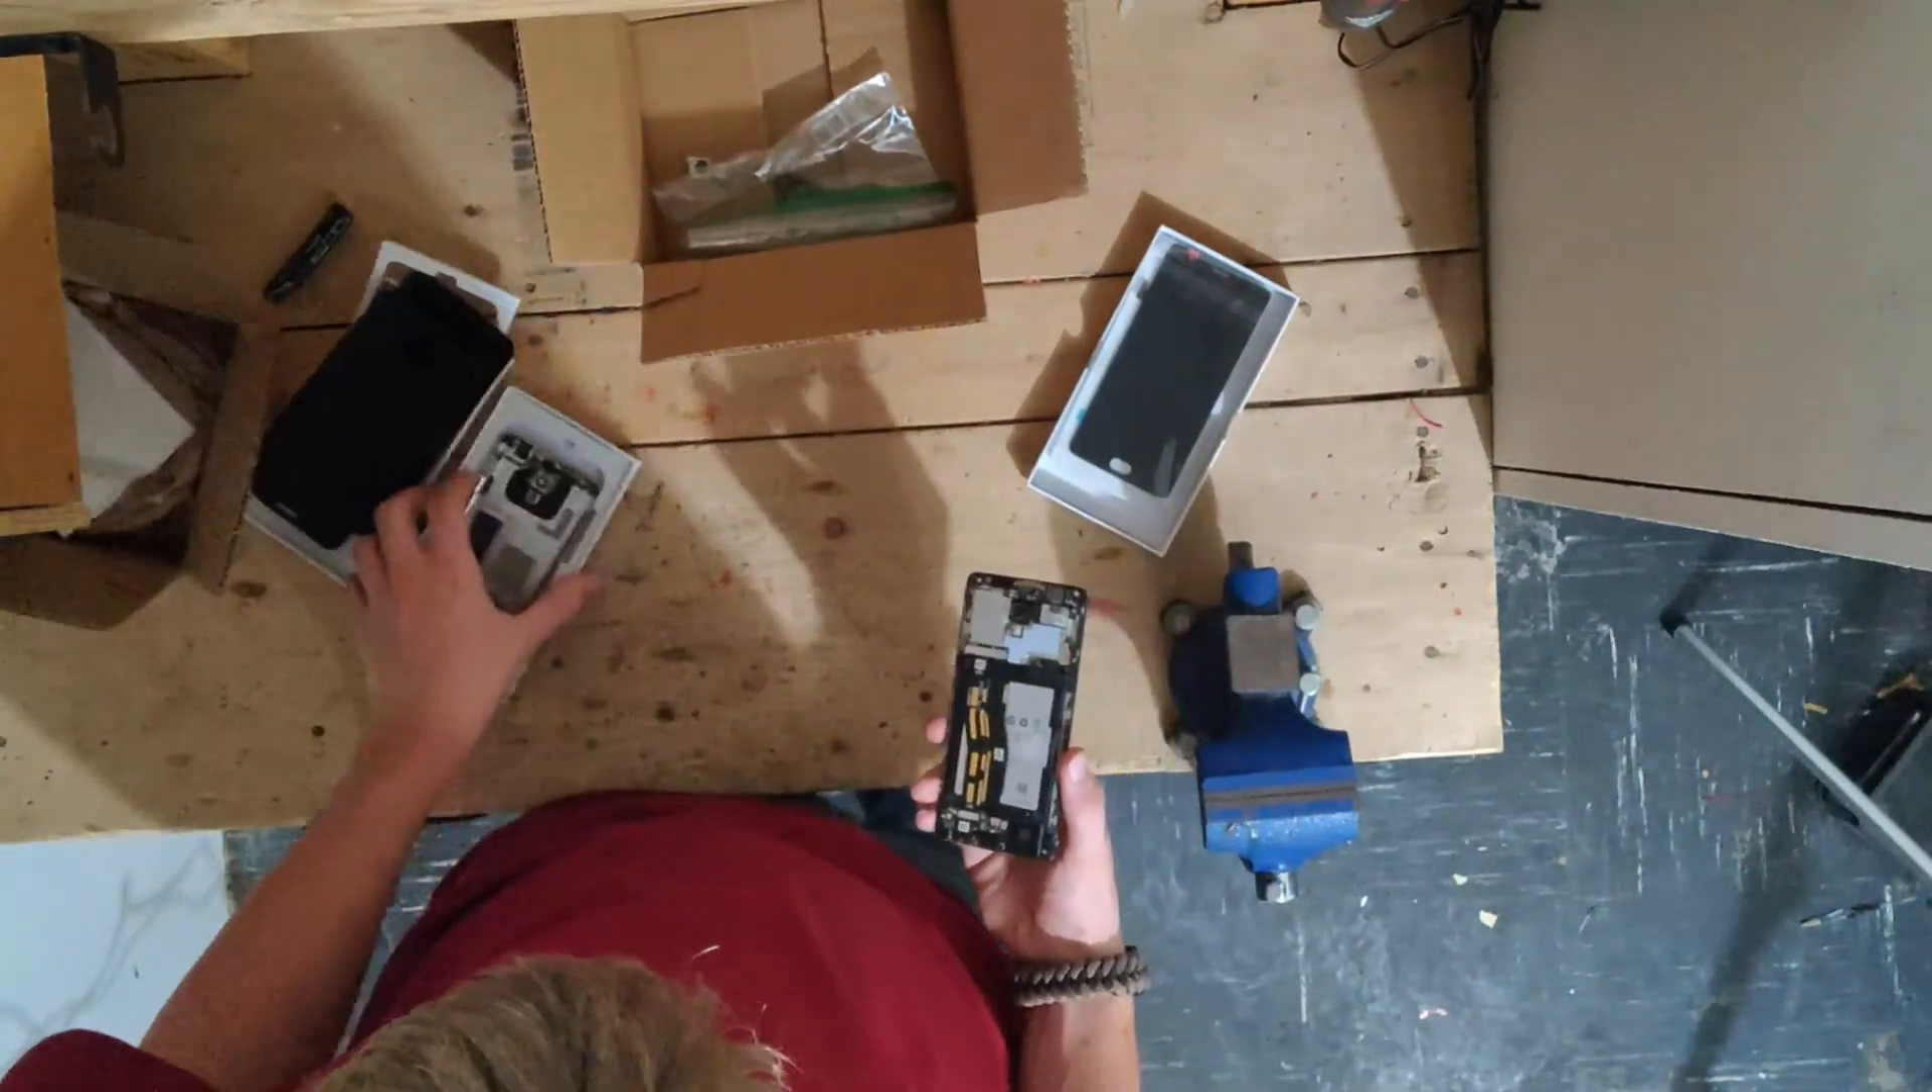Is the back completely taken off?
Yes.